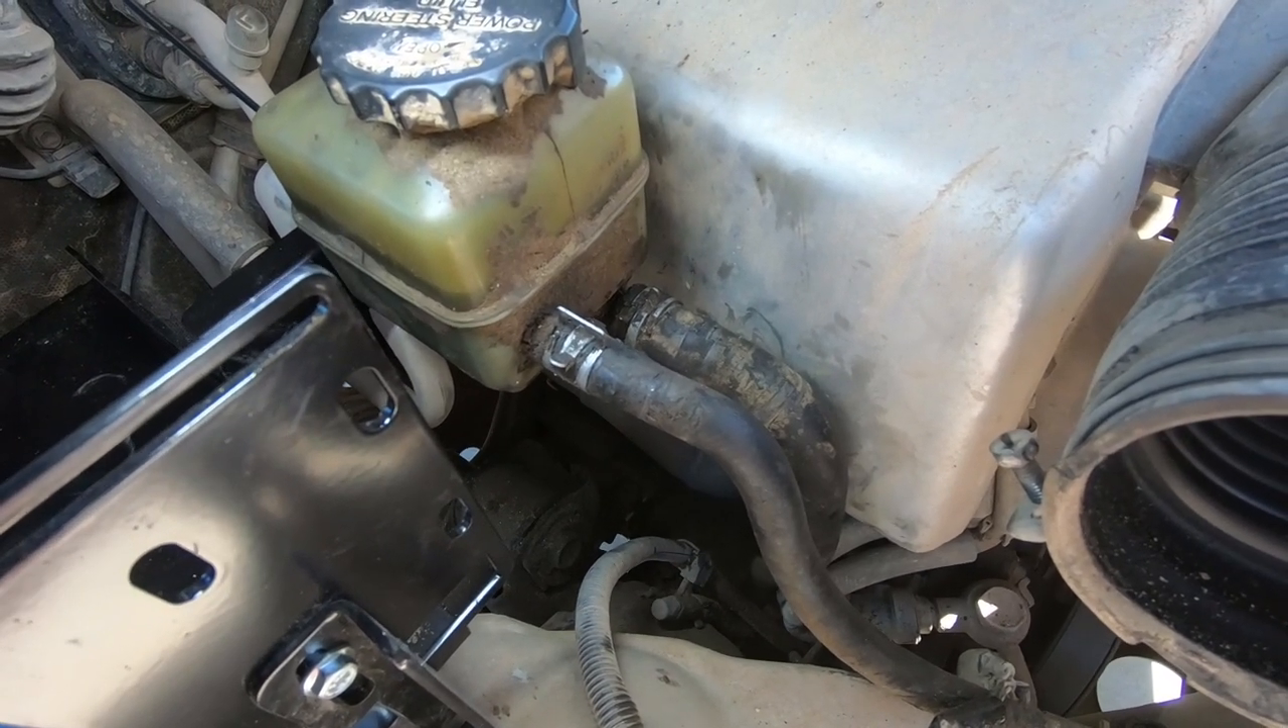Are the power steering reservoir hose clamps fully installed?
Yes.